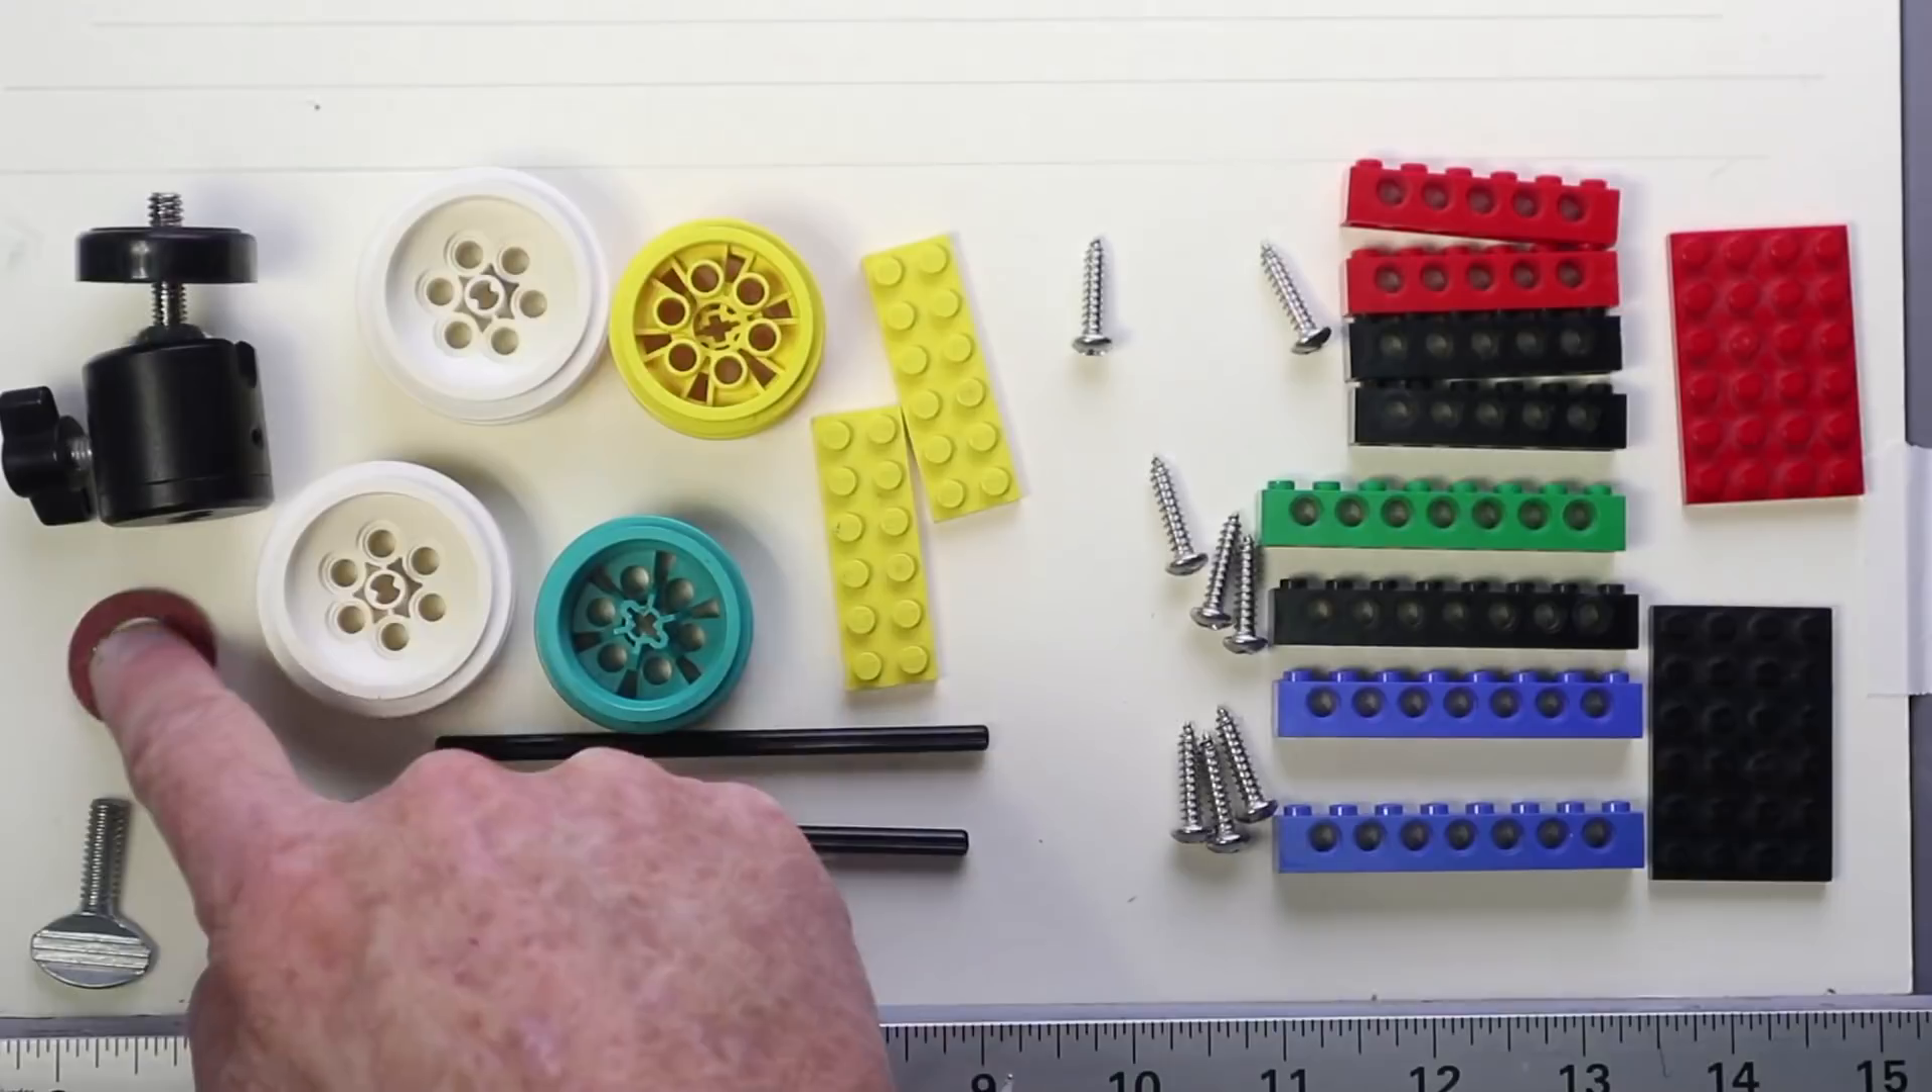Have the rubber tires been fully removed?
Yes.